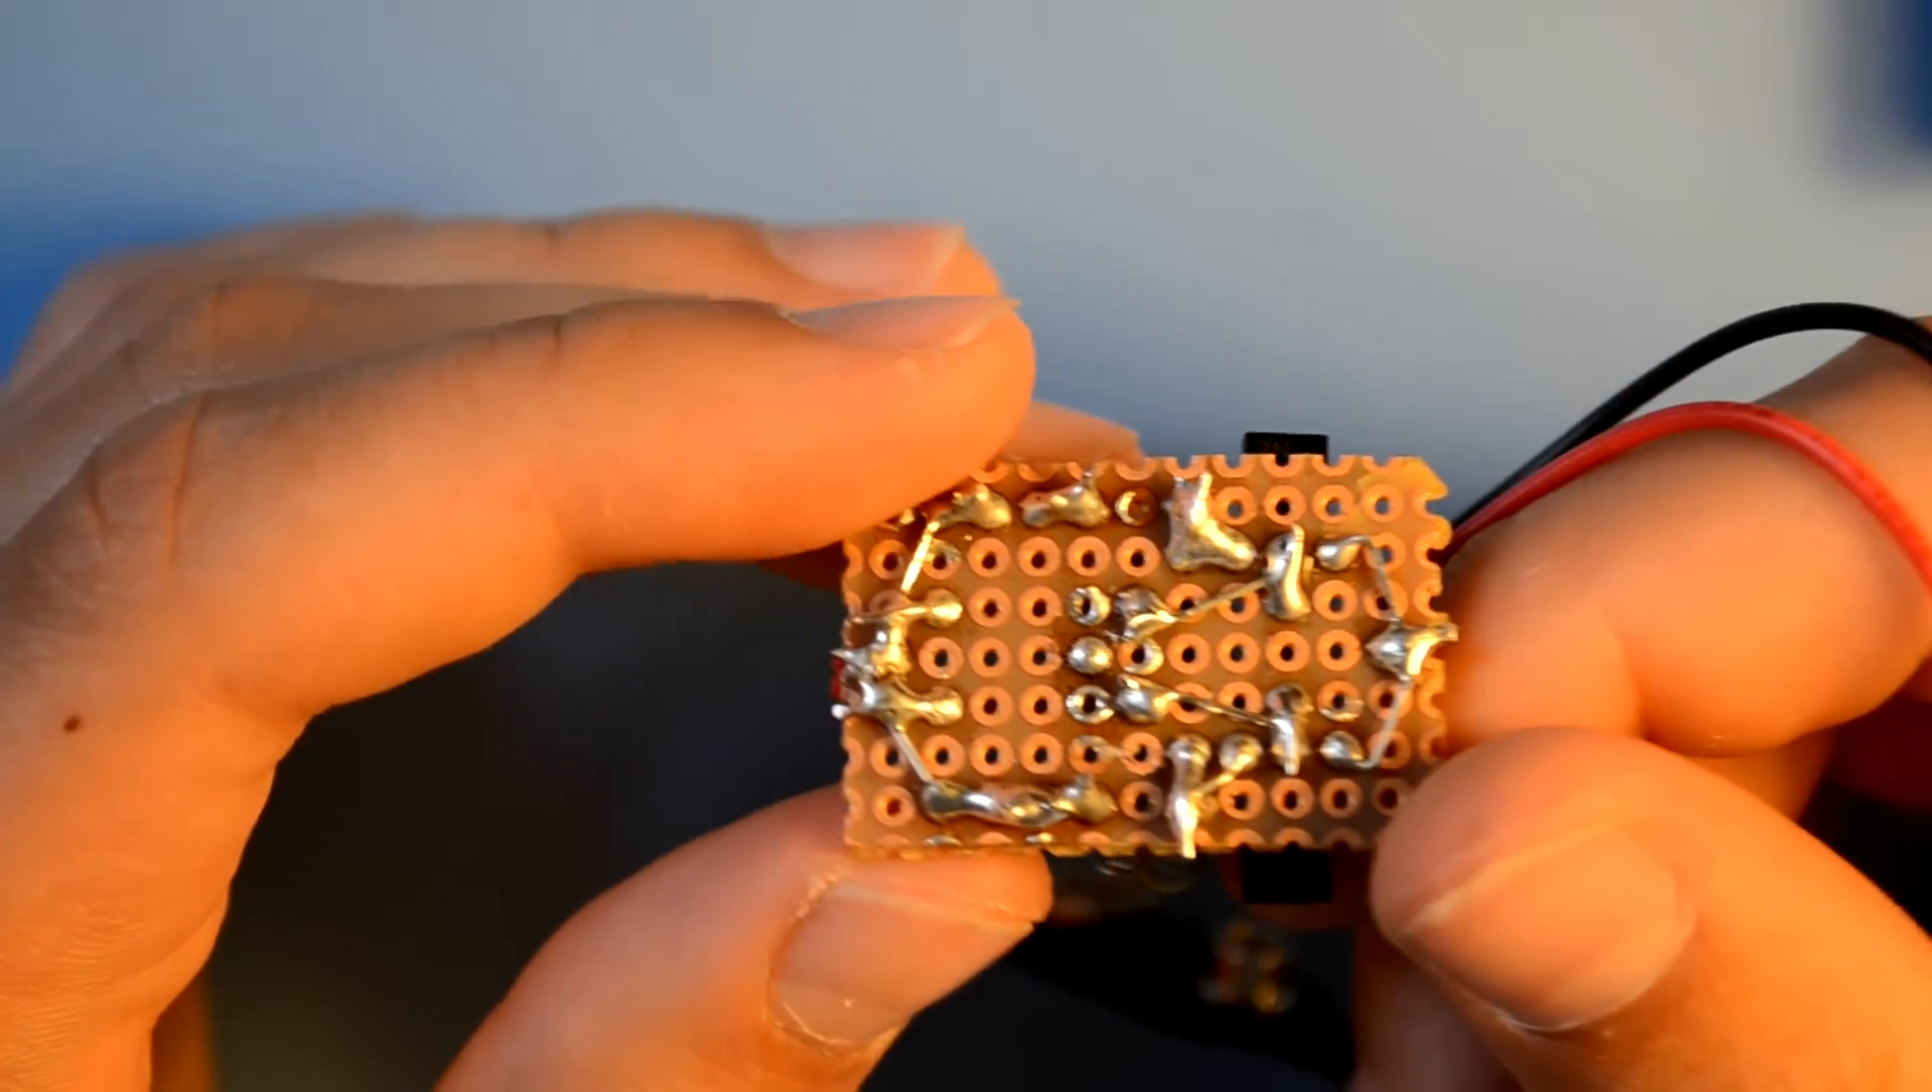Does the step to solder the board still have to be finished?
No.